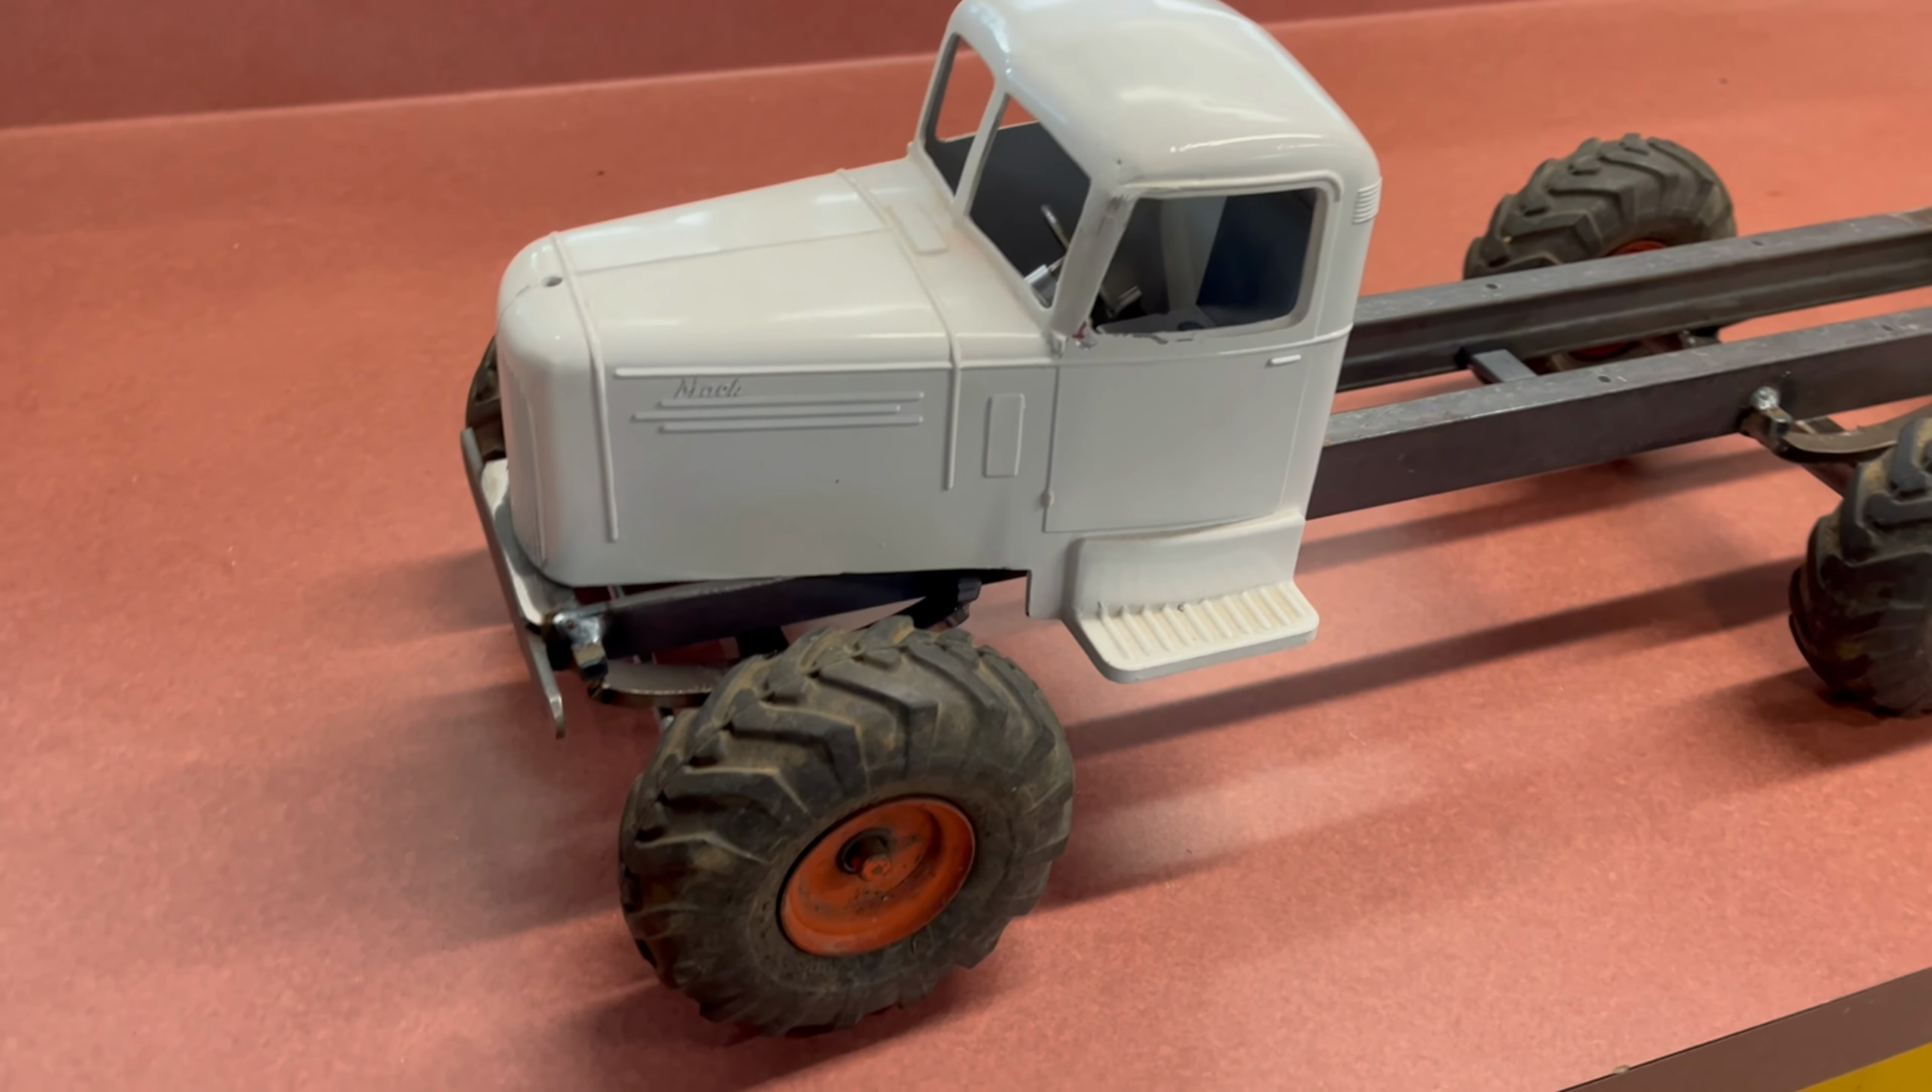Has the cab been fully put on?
Yes.